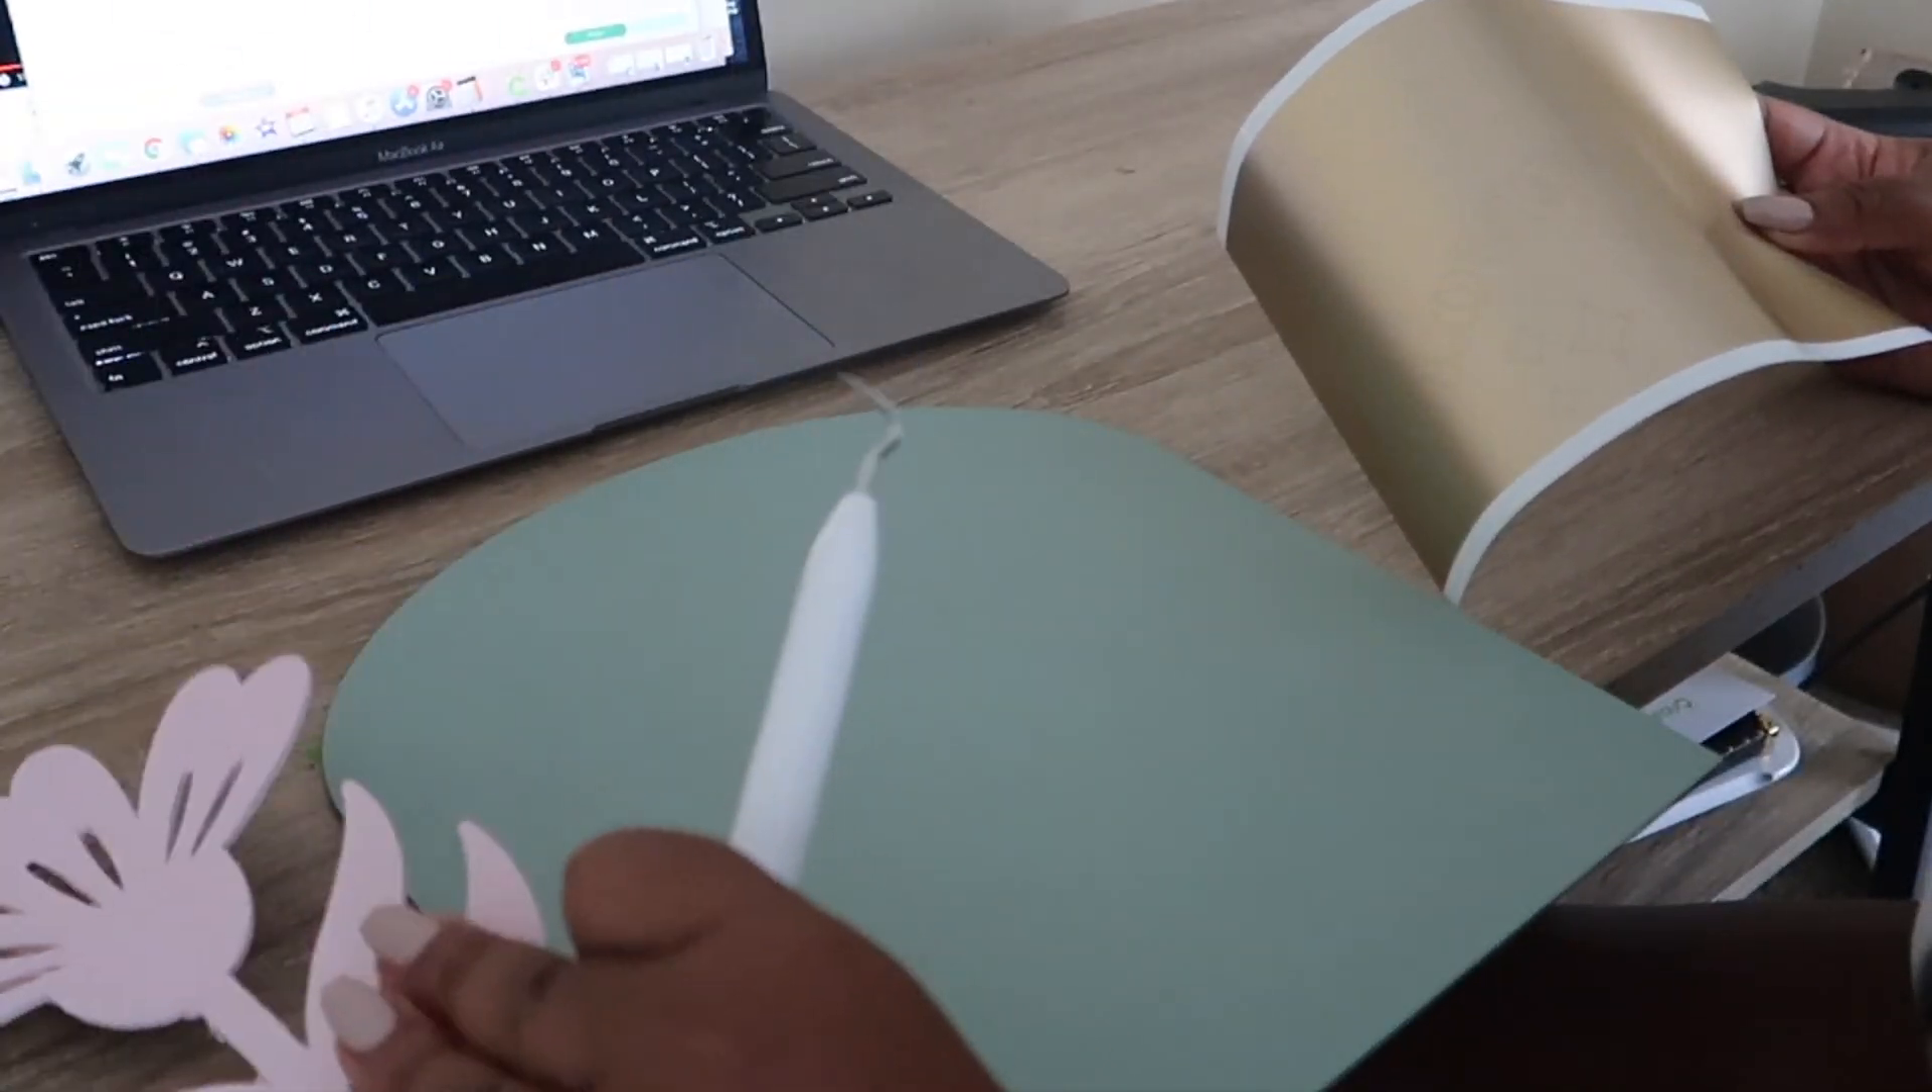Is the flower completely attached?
No.